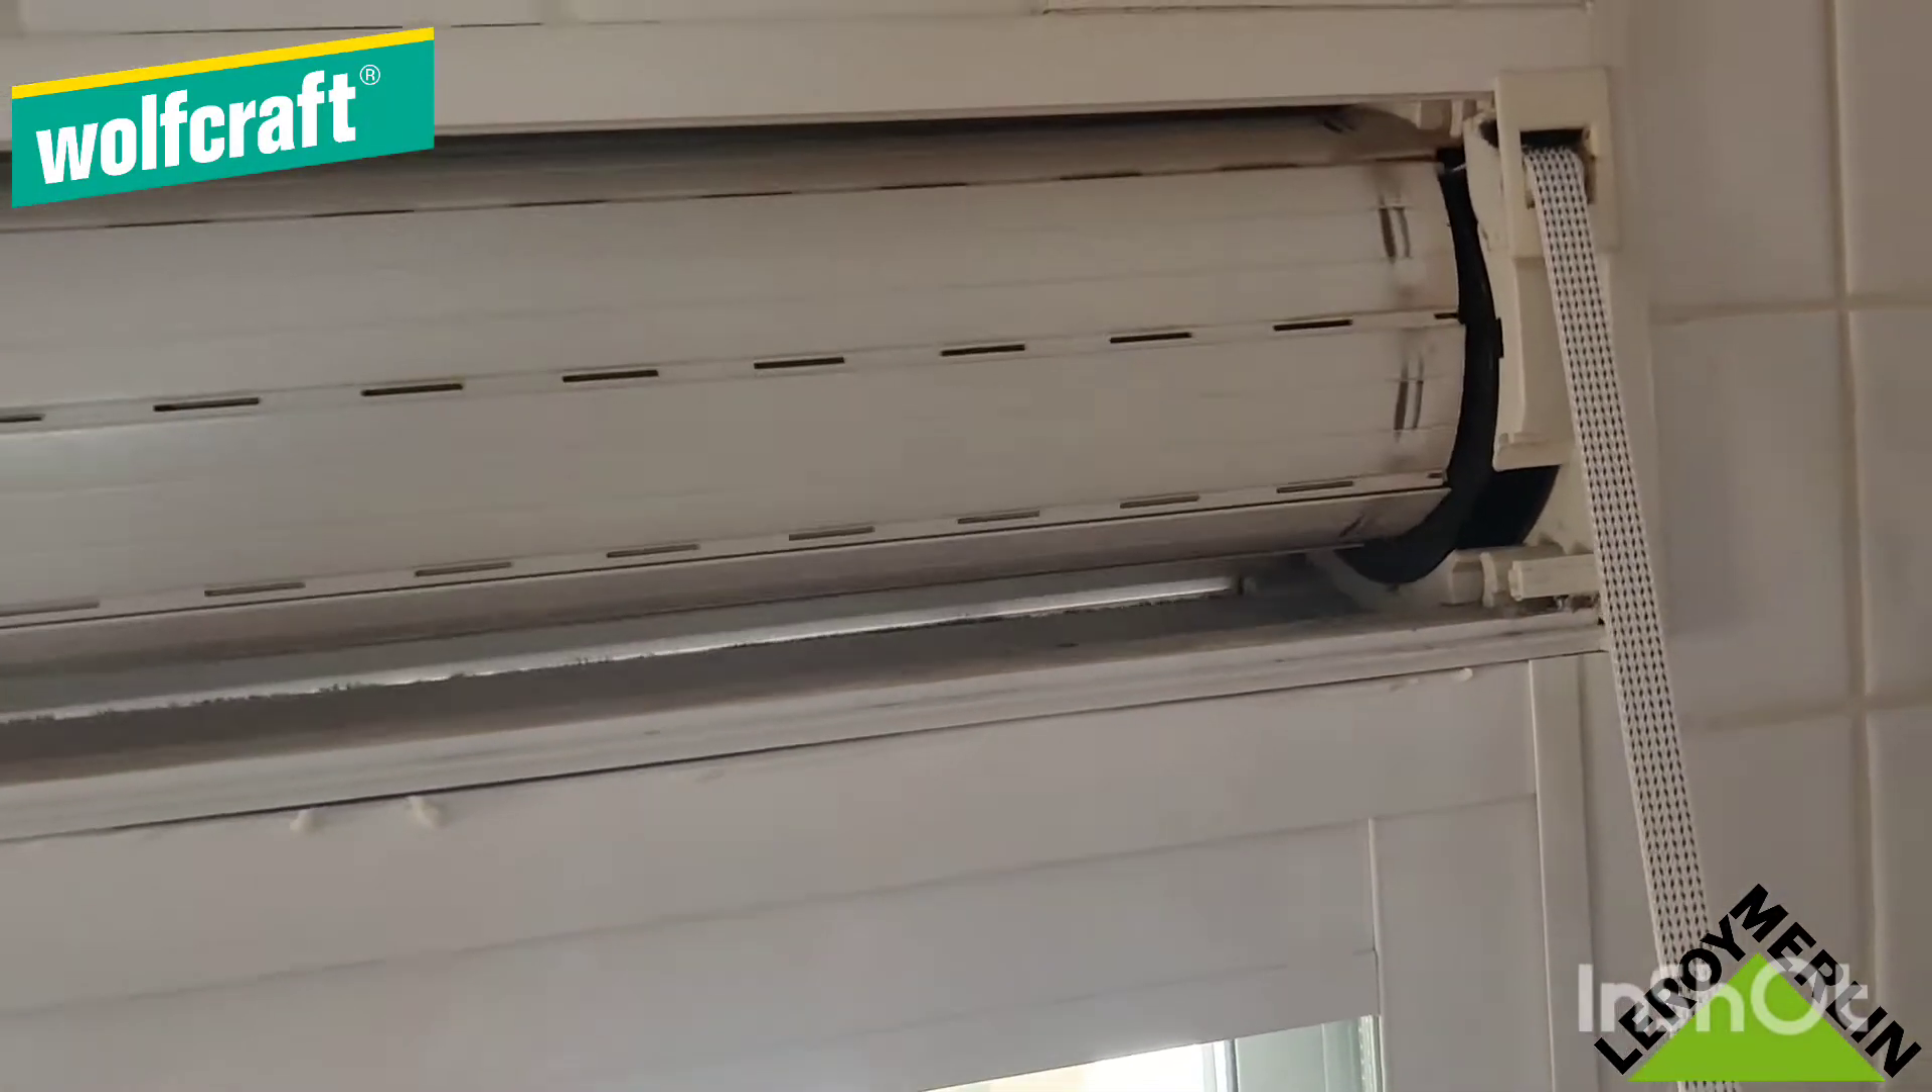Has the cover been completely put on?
No.